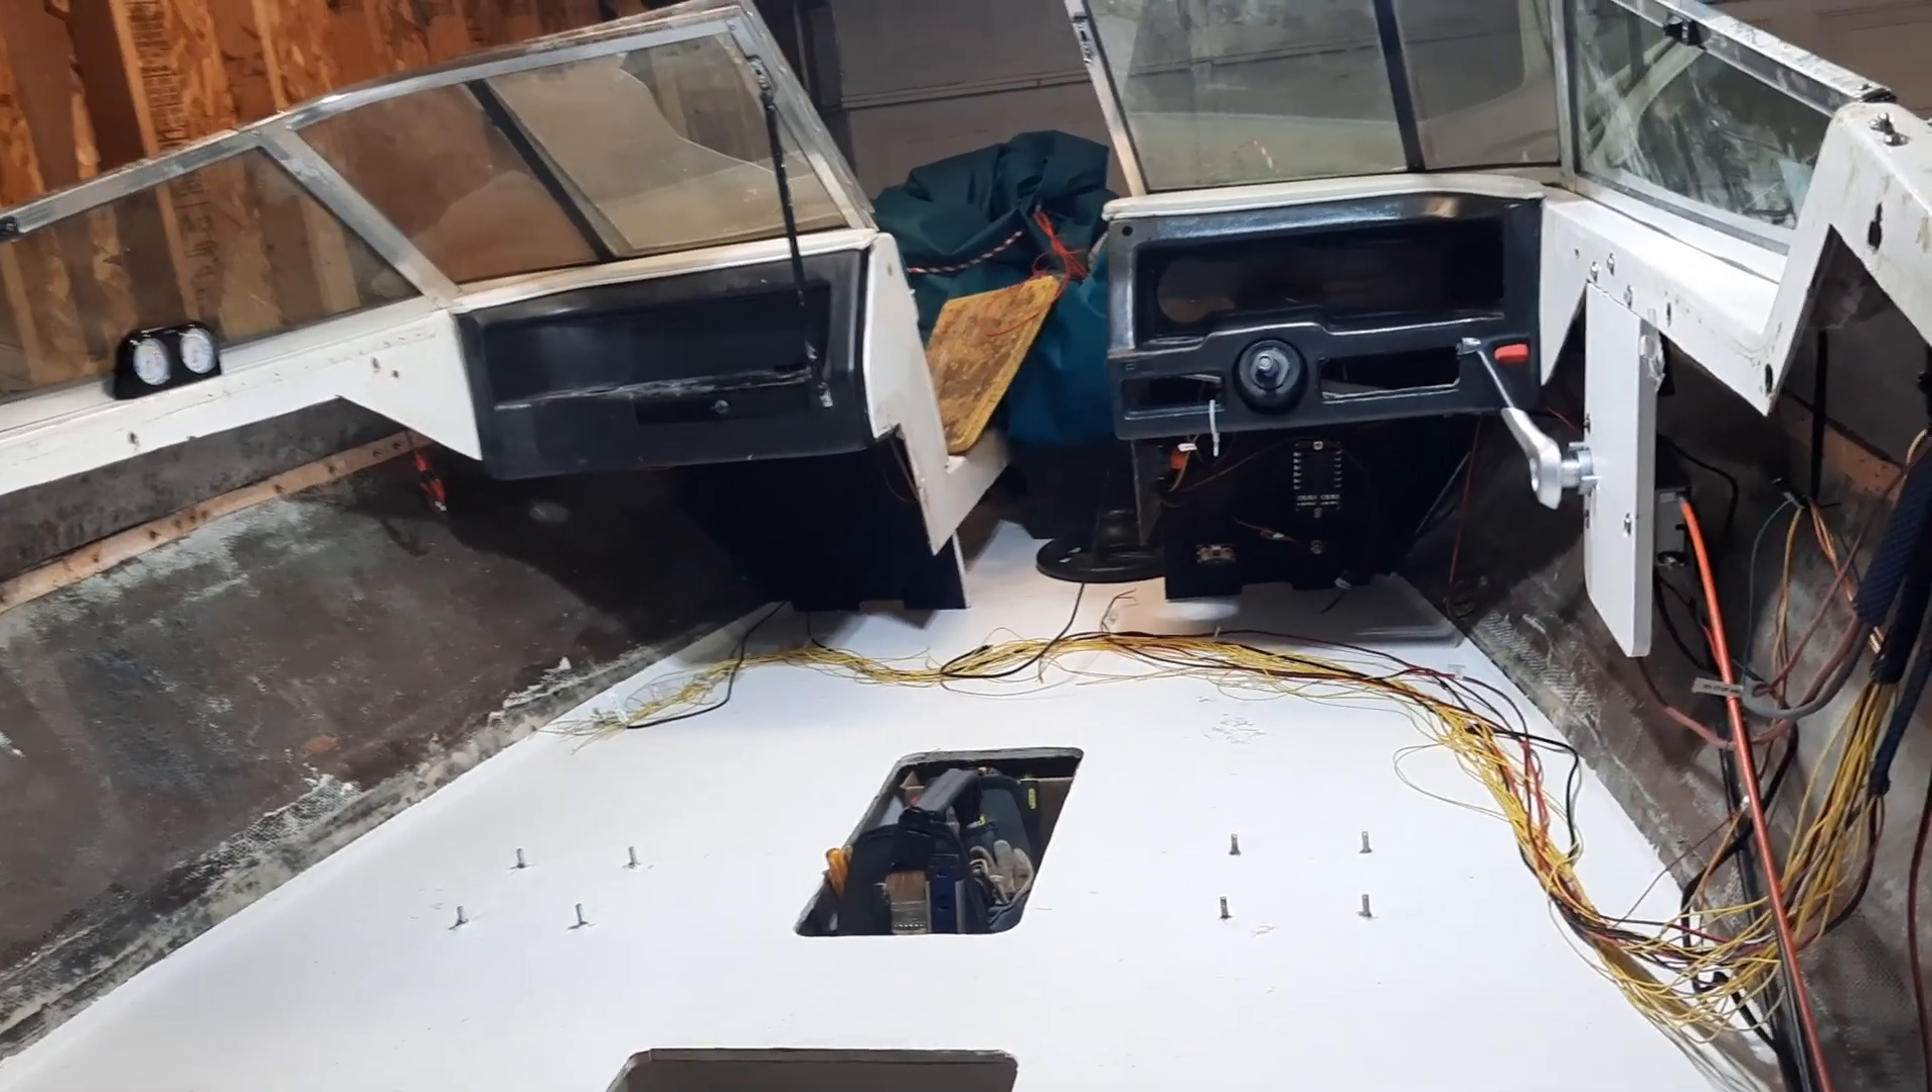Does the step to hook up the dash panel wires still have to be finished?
Yes.